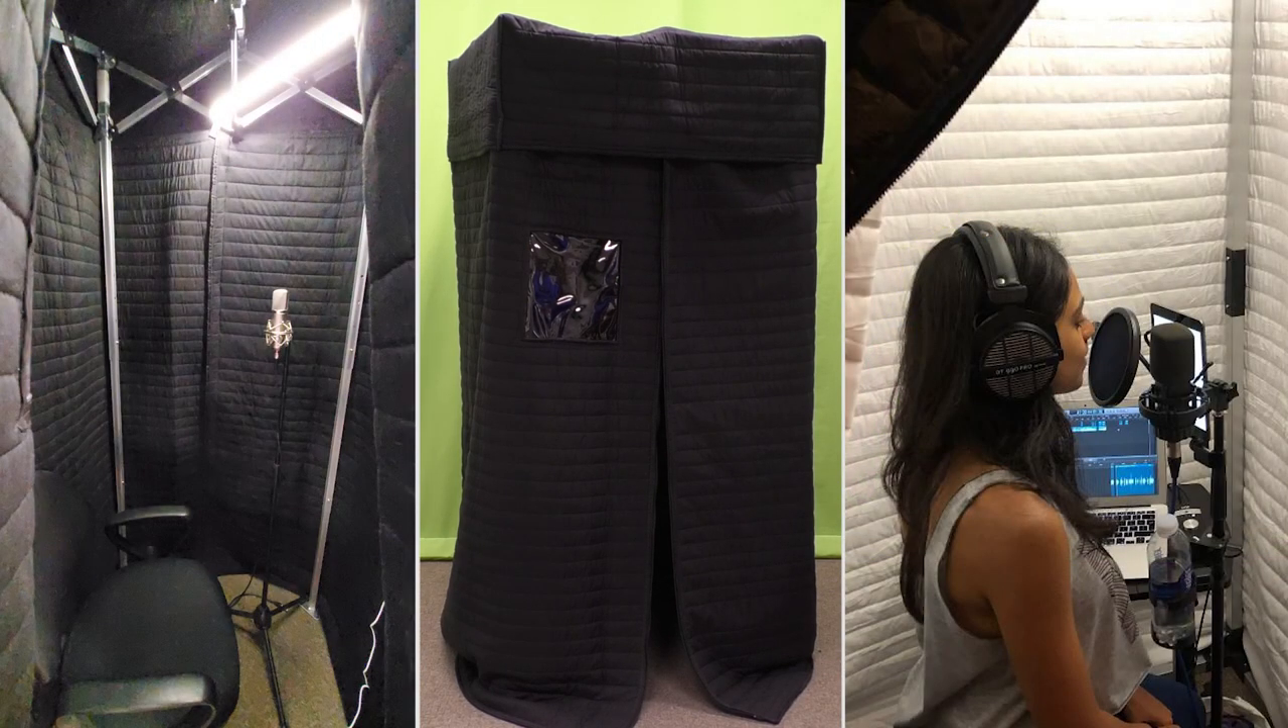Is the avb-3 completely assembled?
Yes.